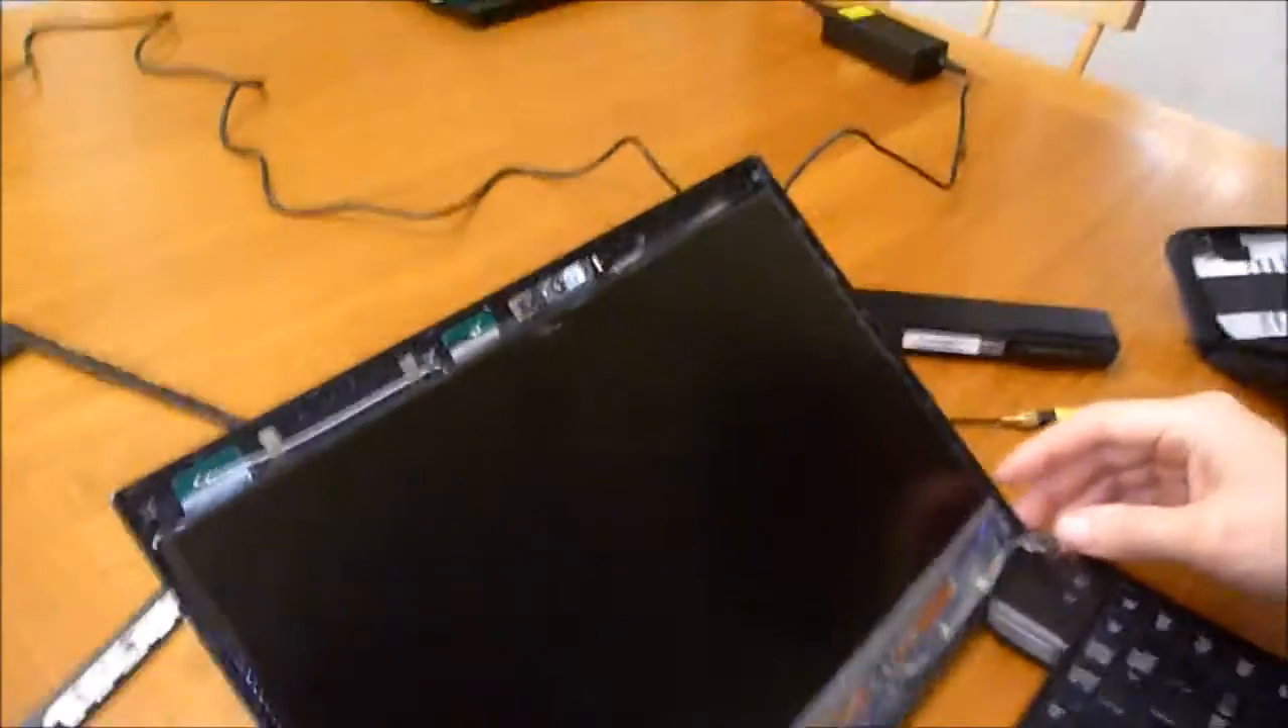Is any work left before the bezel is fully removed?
No.